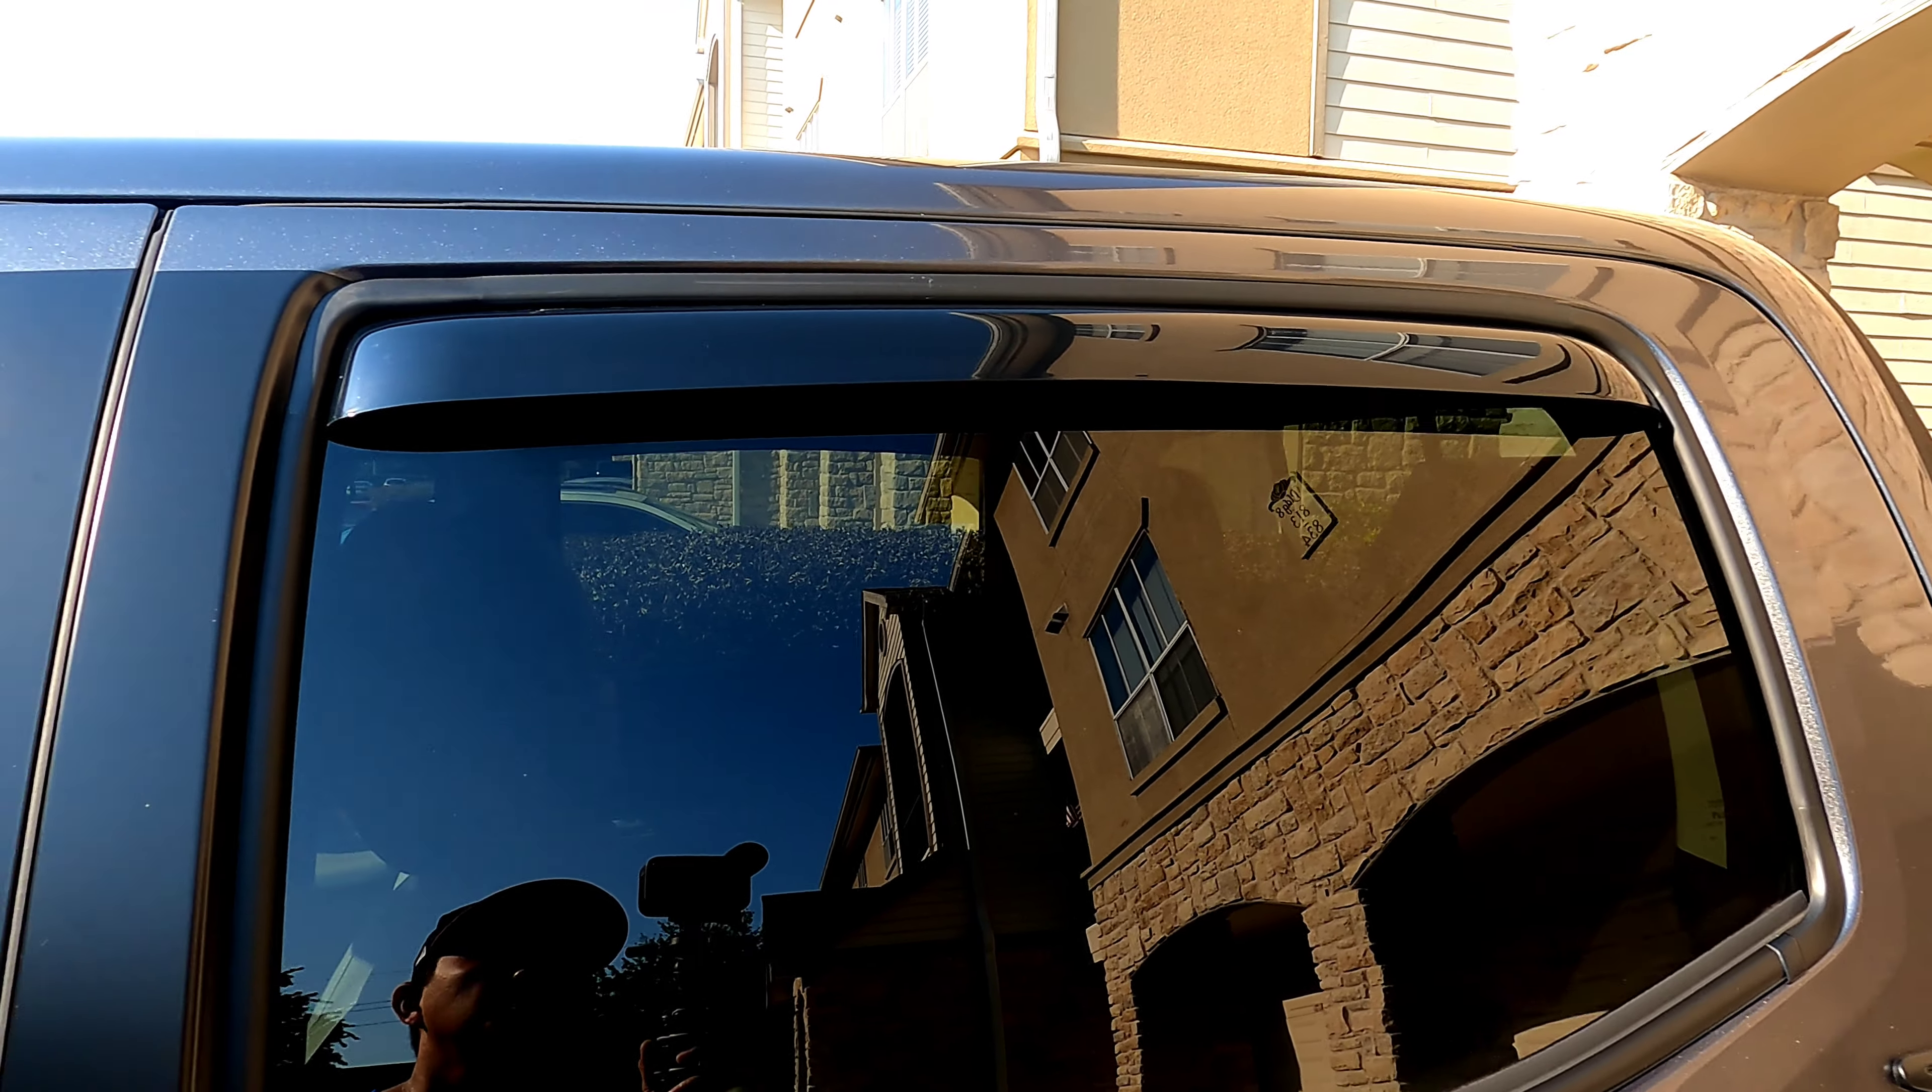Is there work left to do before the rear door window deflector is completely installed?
No.